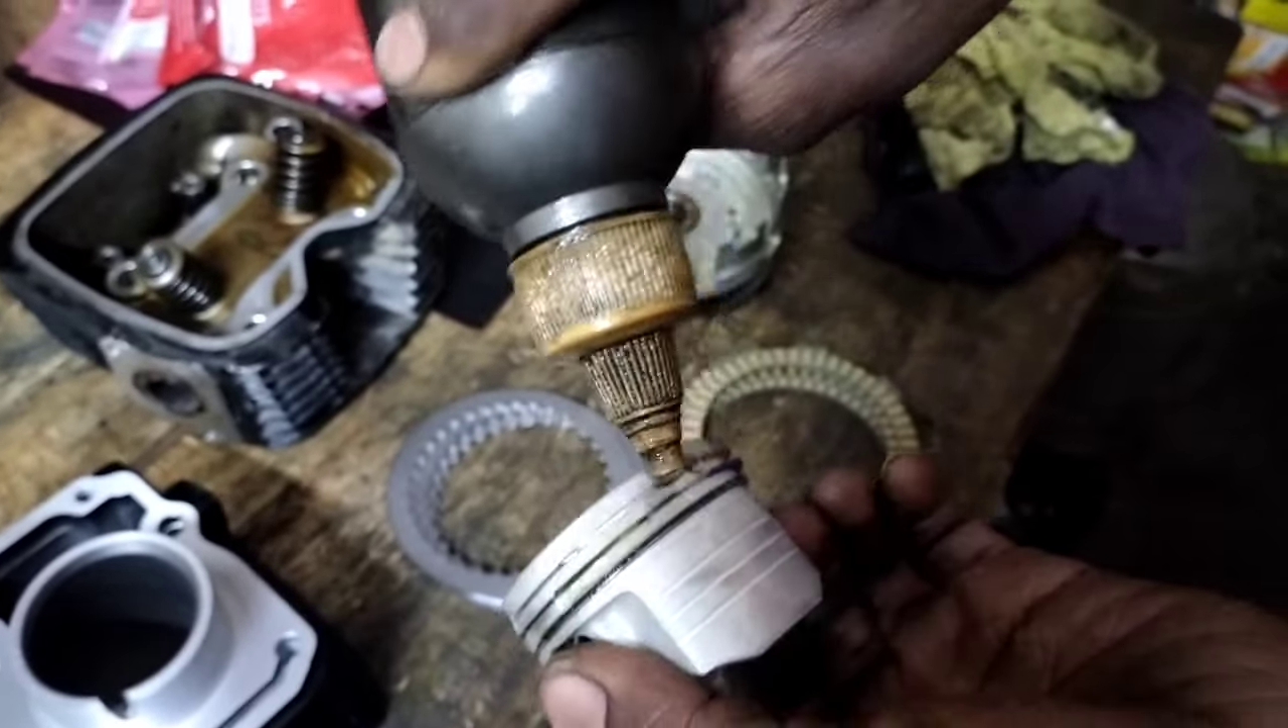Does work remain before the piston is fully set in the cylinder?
Yes.